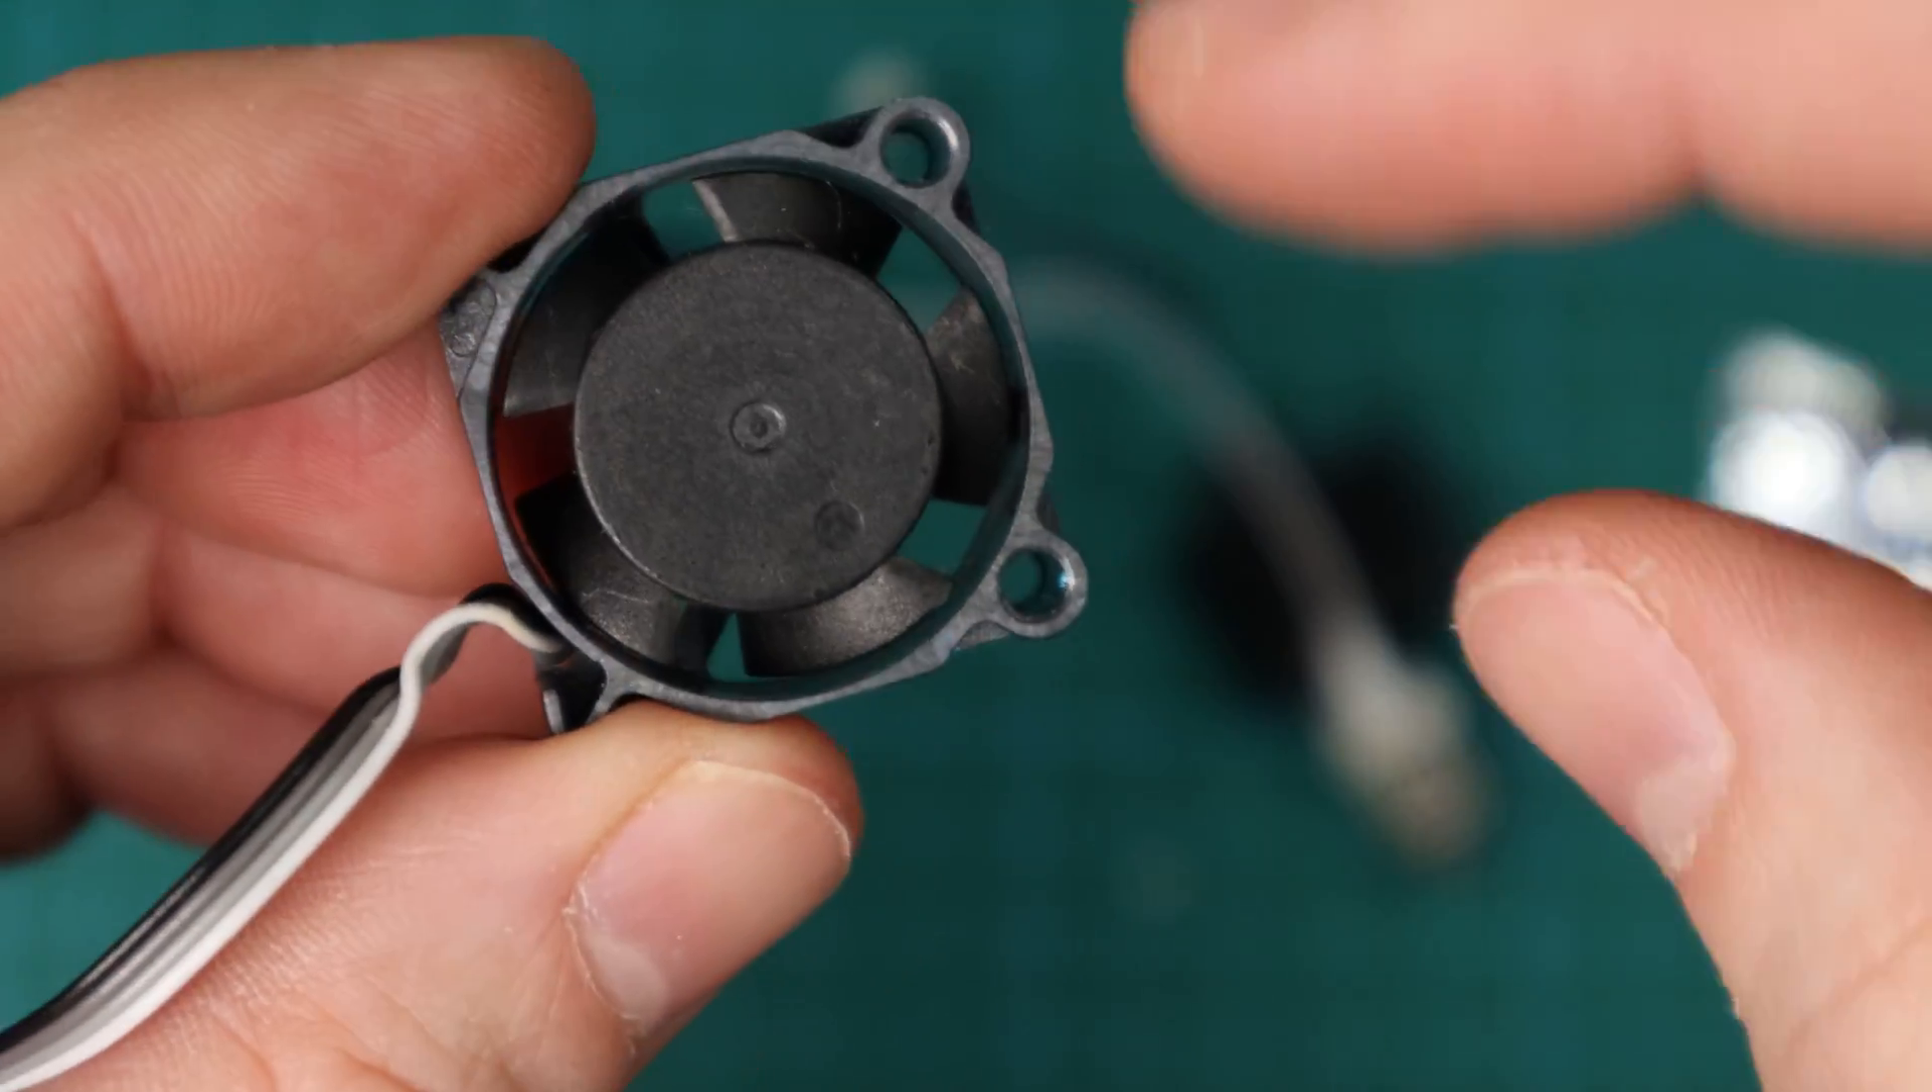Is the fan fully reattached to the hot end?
No.